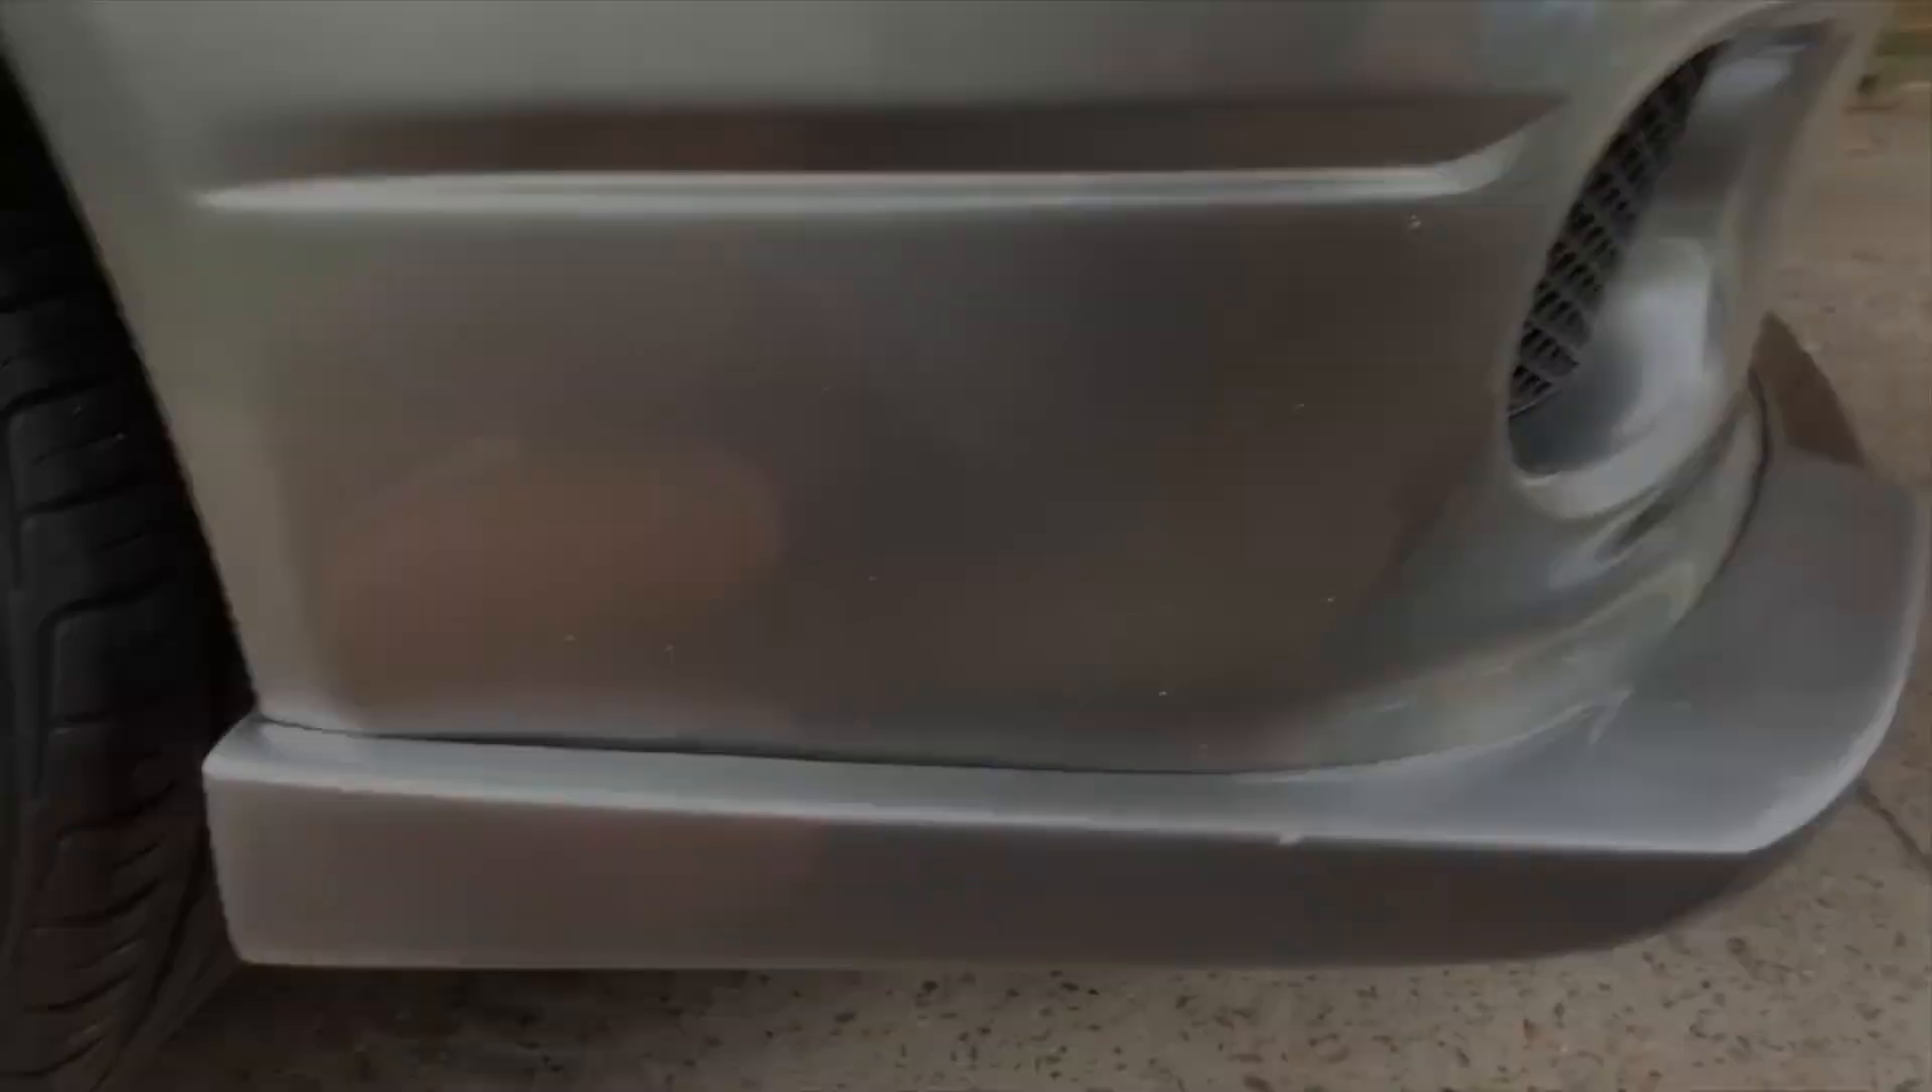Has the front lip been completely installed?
Yes.